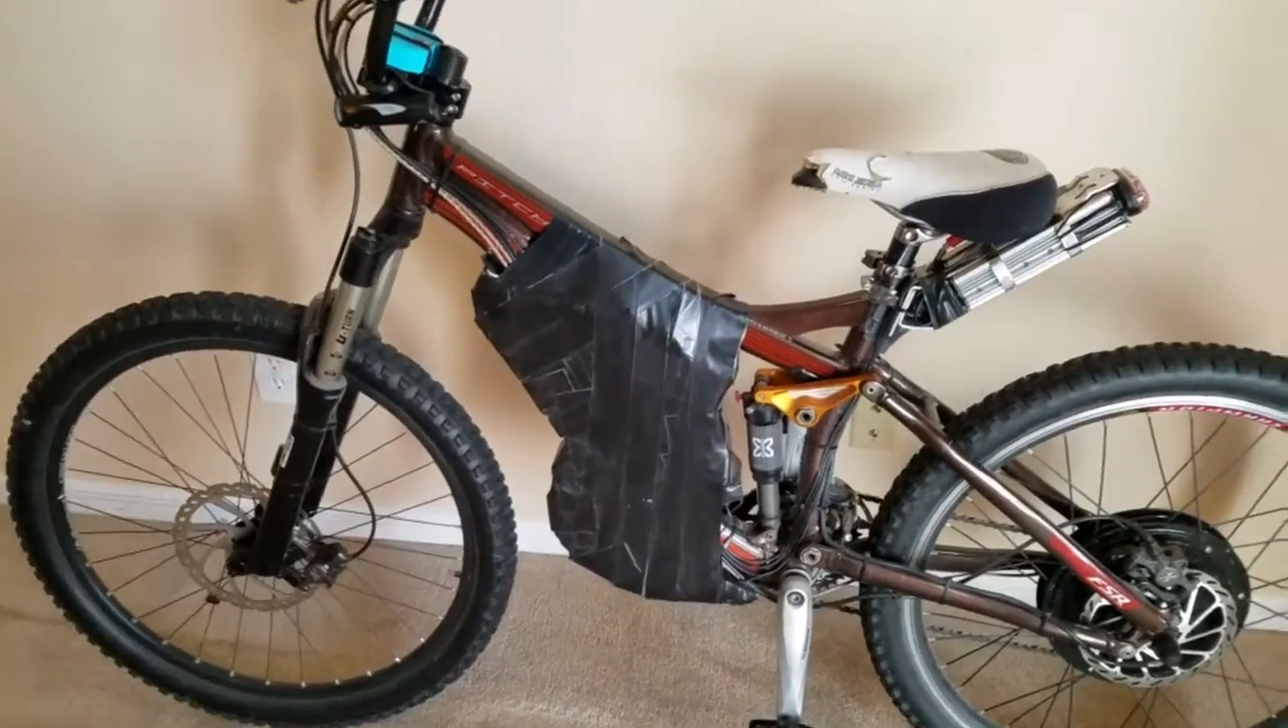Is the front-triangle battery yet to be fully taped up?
No.